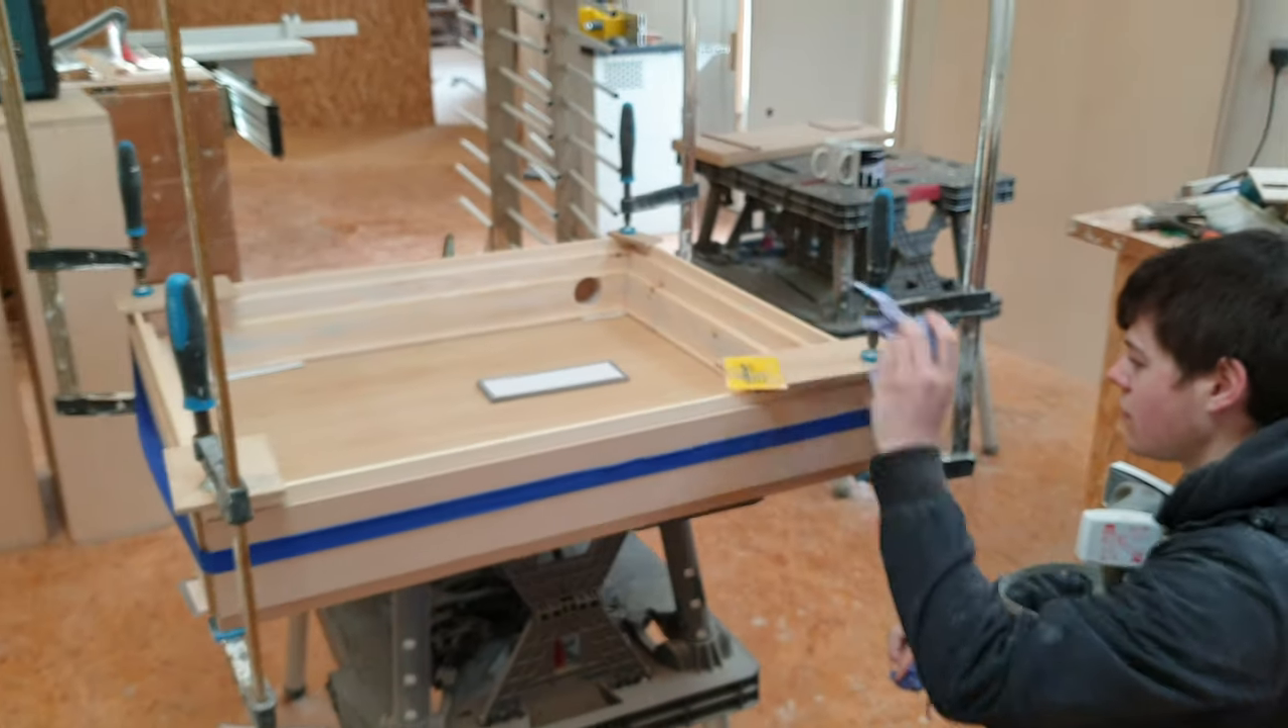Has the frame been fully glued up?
Yes.